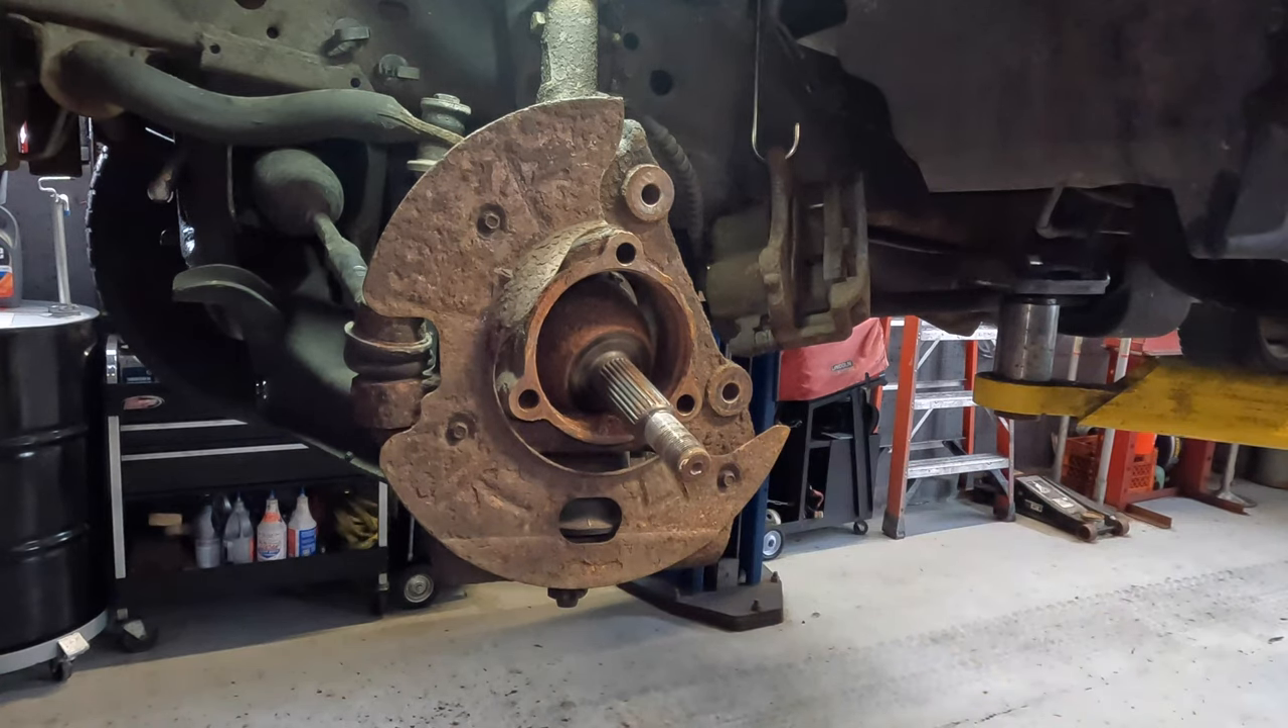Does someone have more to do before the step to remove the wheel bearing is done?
No.